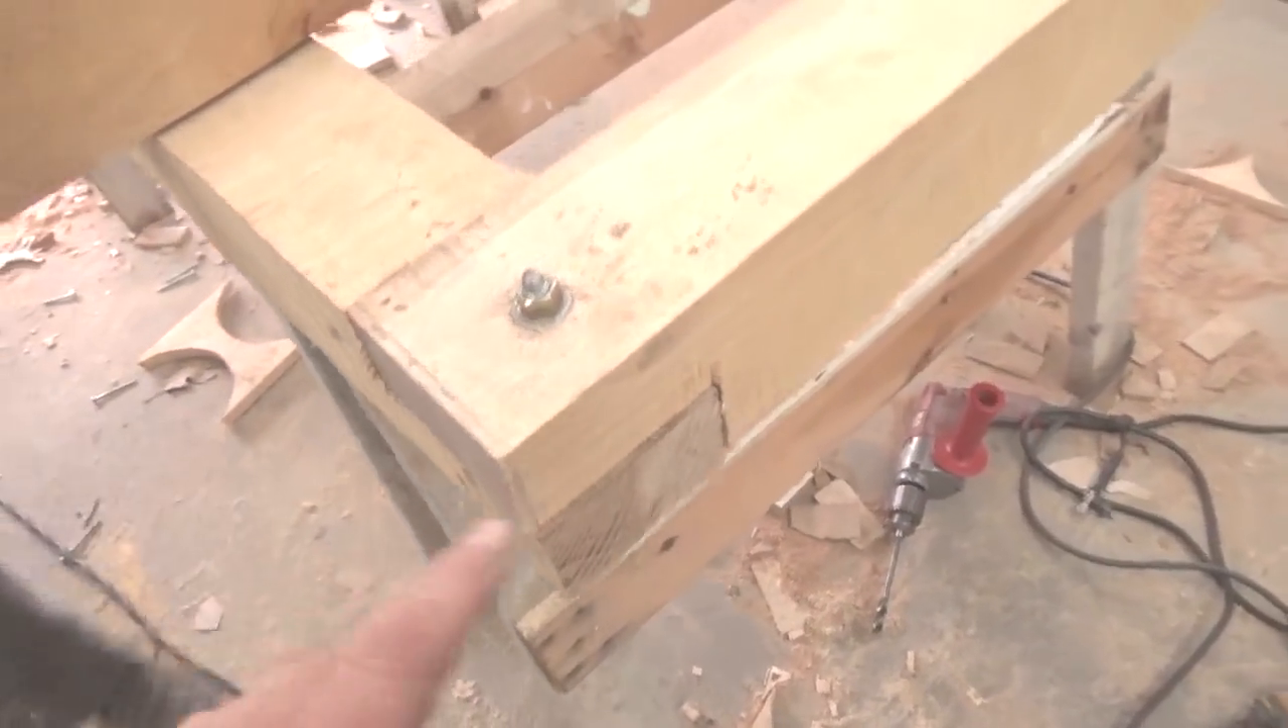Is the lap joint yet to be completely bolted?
No.